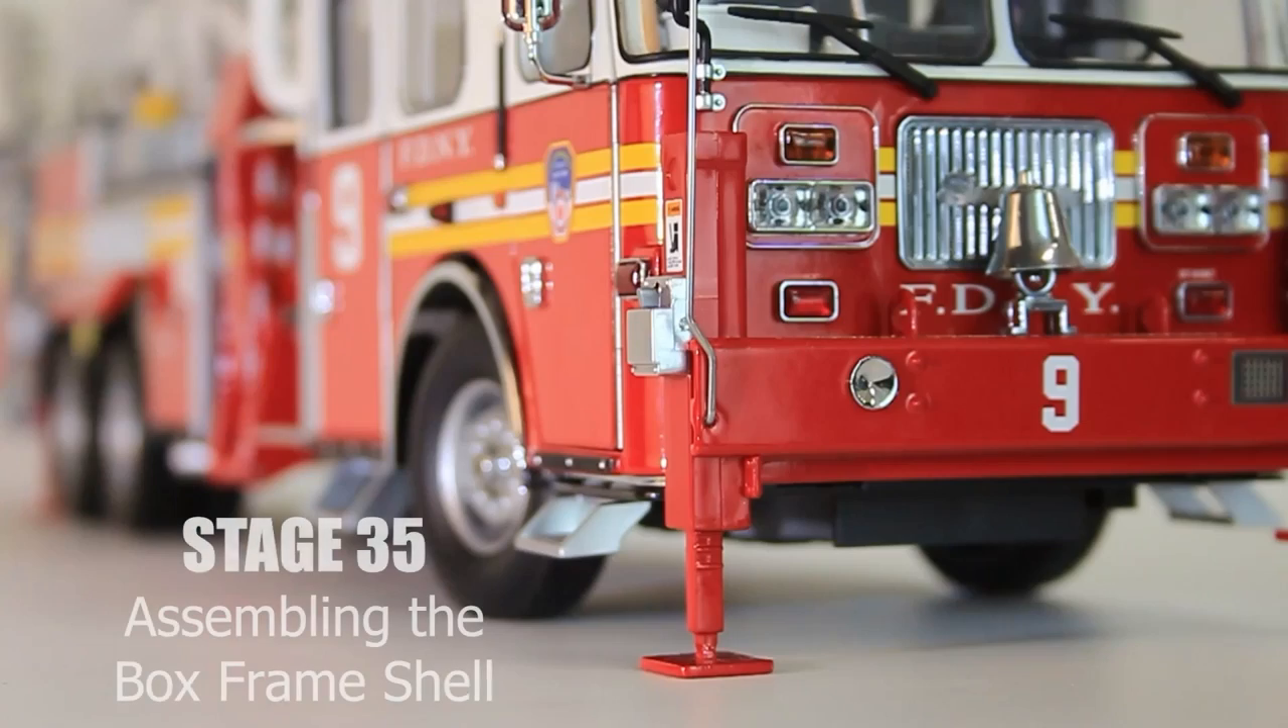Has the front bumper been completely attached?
Yes.